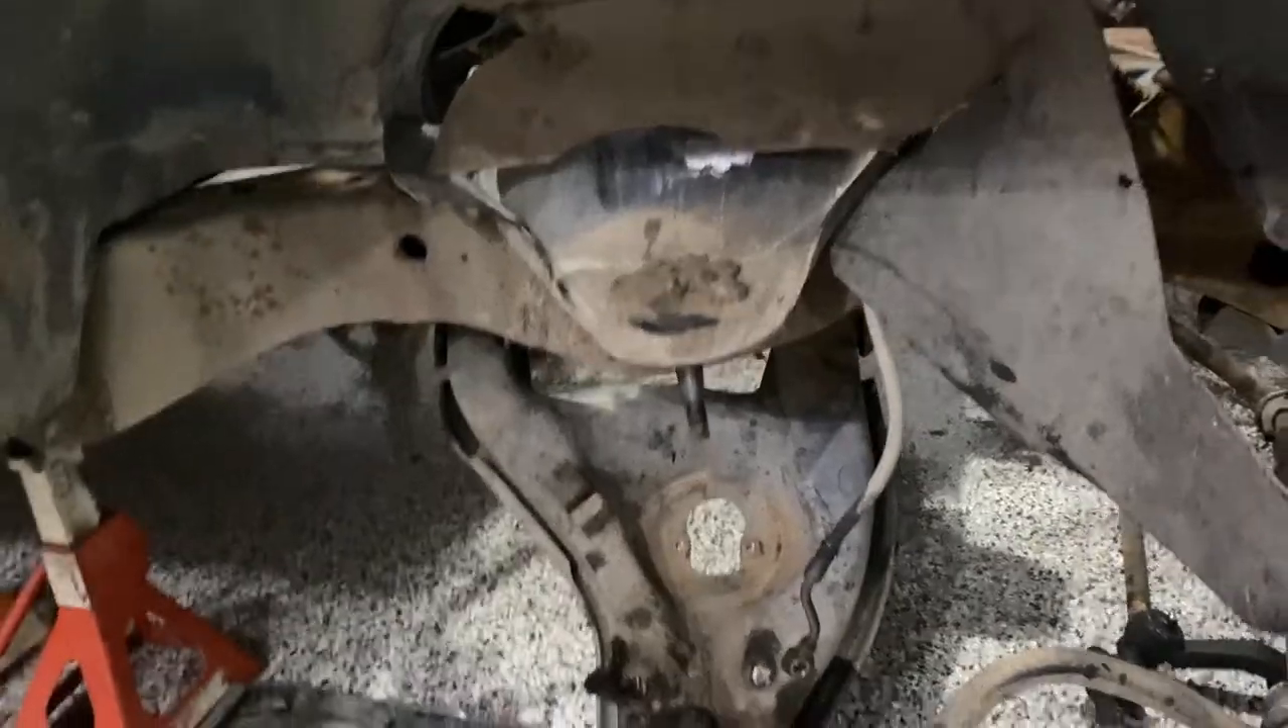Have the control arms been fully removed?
No.